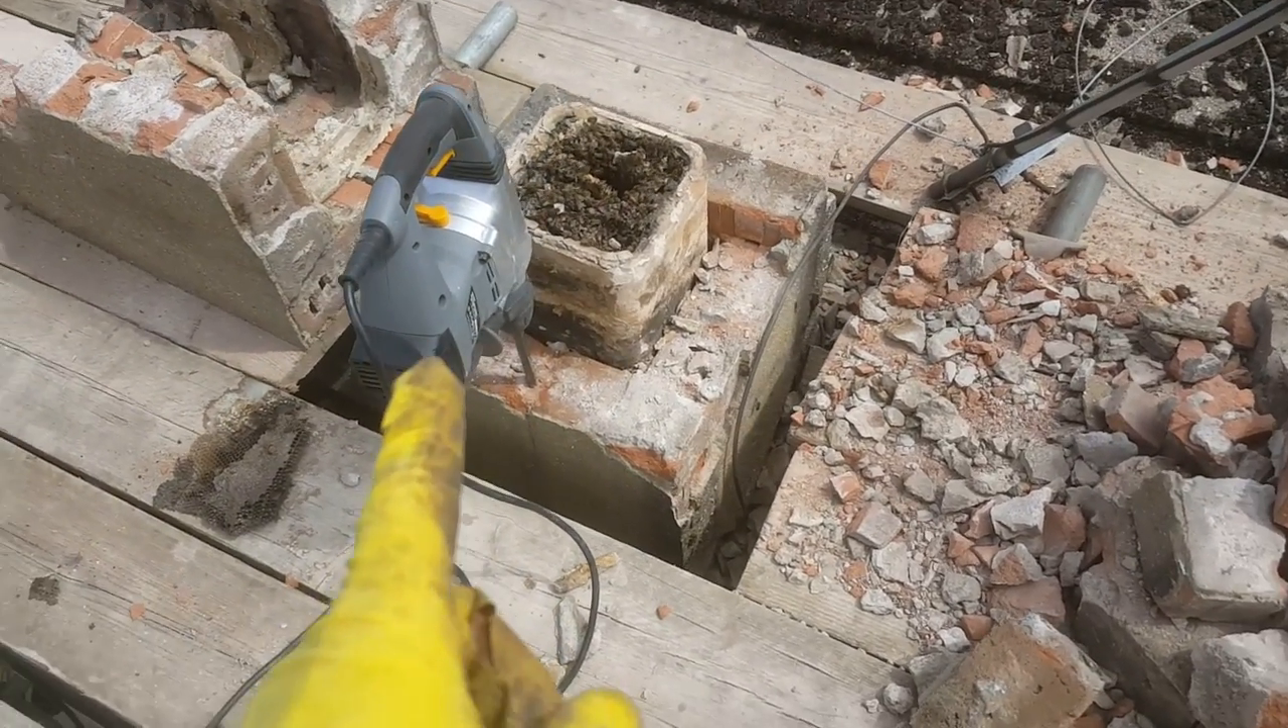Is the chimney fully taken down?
No.